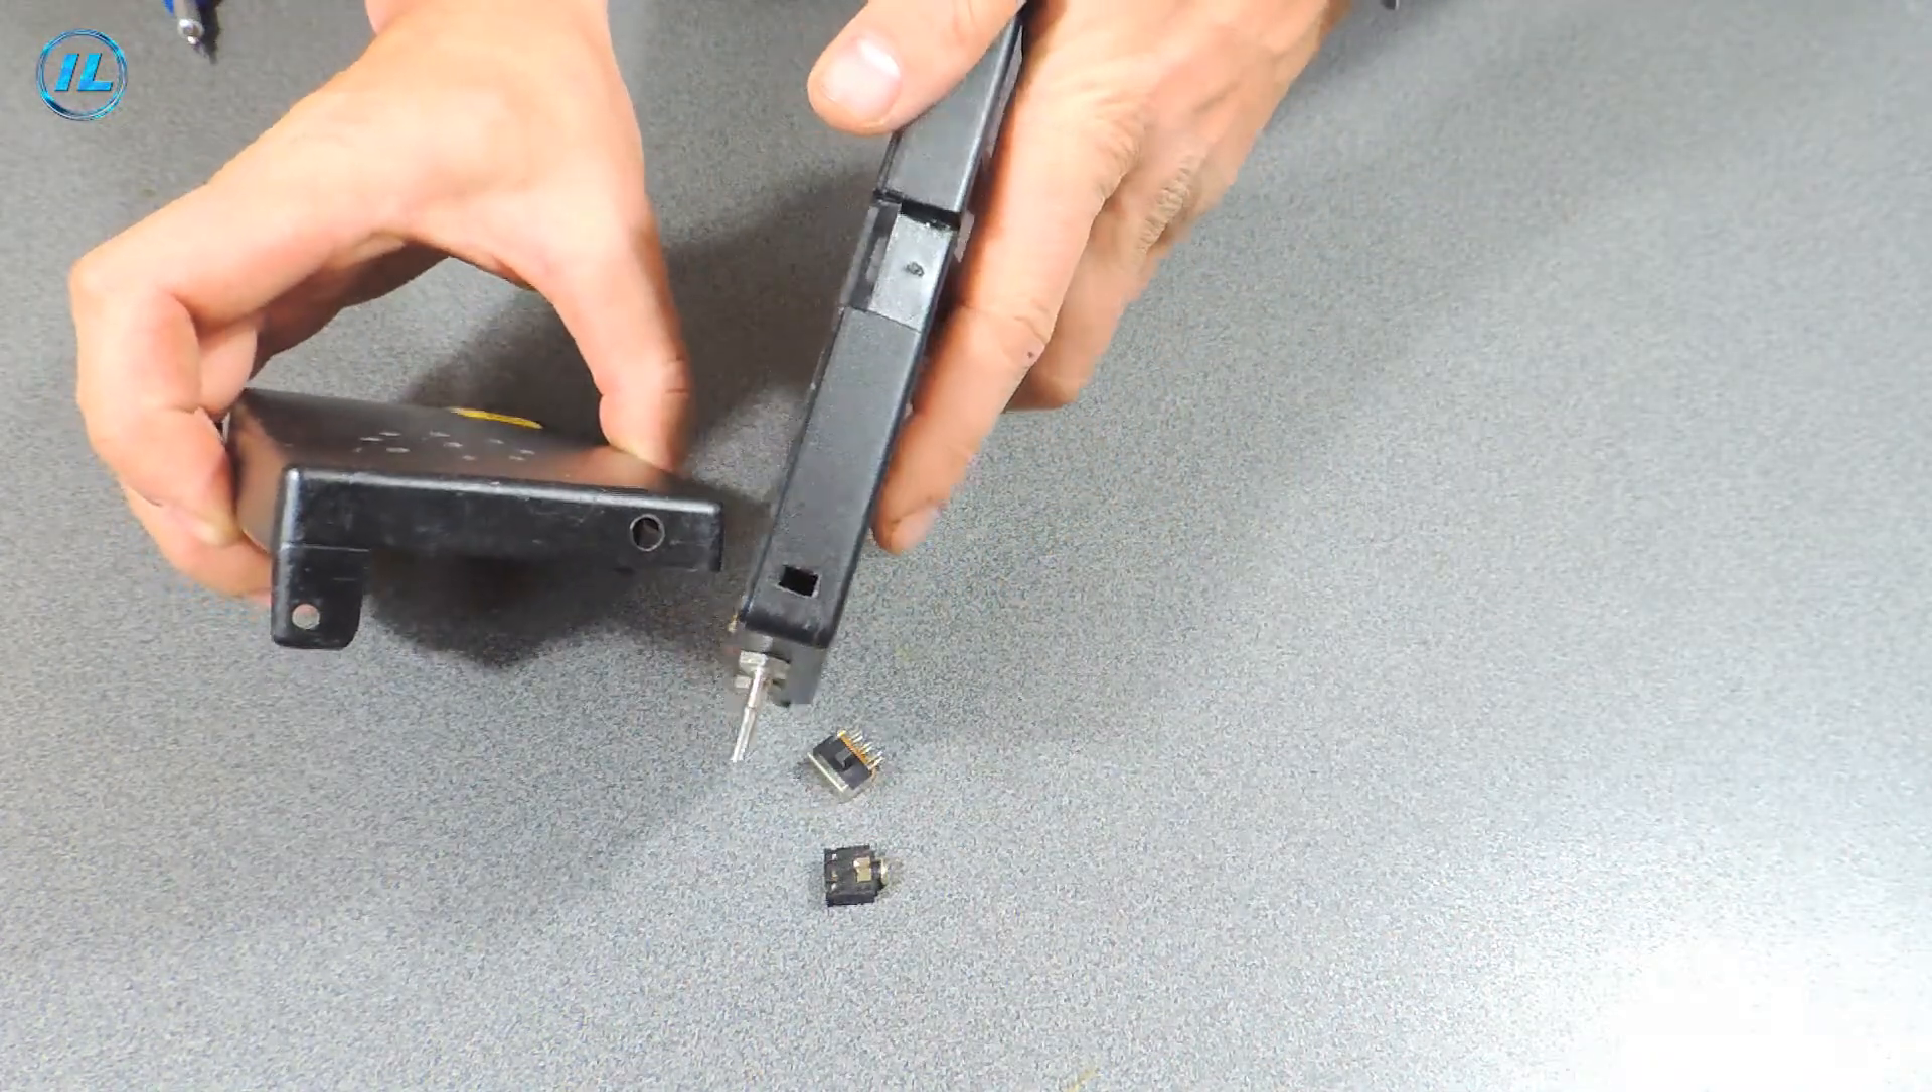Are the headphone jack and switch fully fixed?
No.